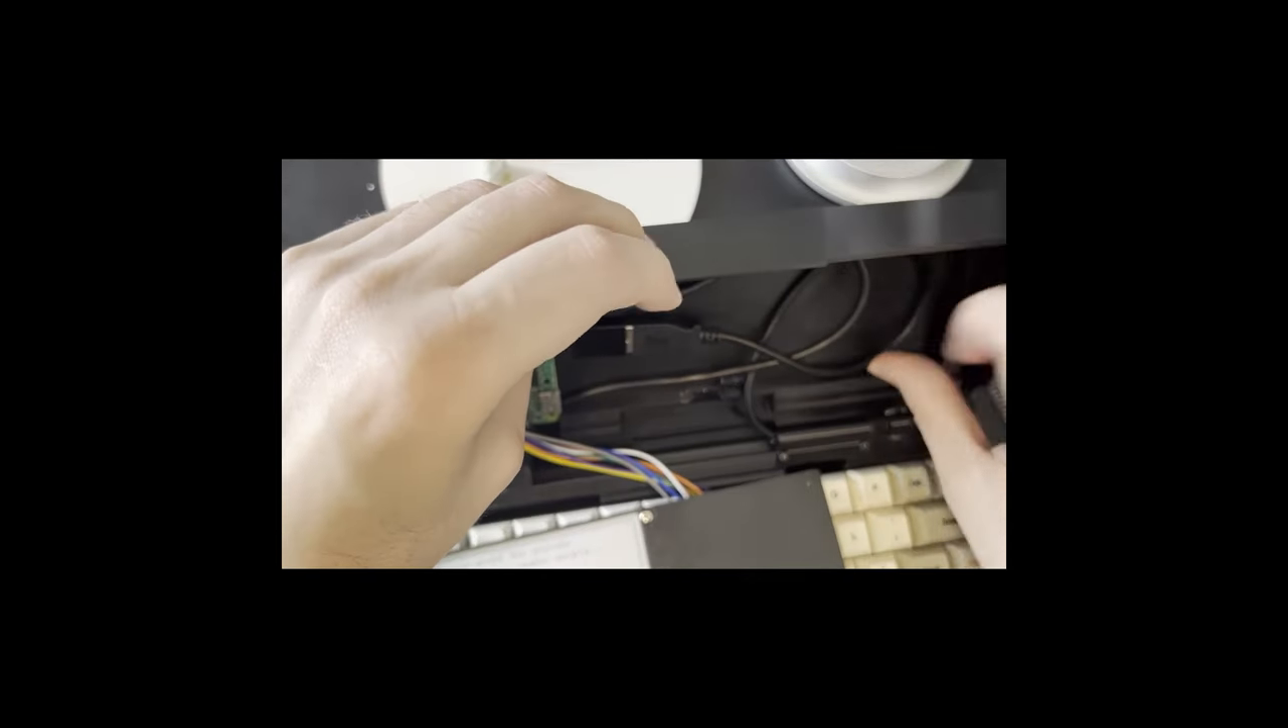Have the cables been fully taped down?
No.